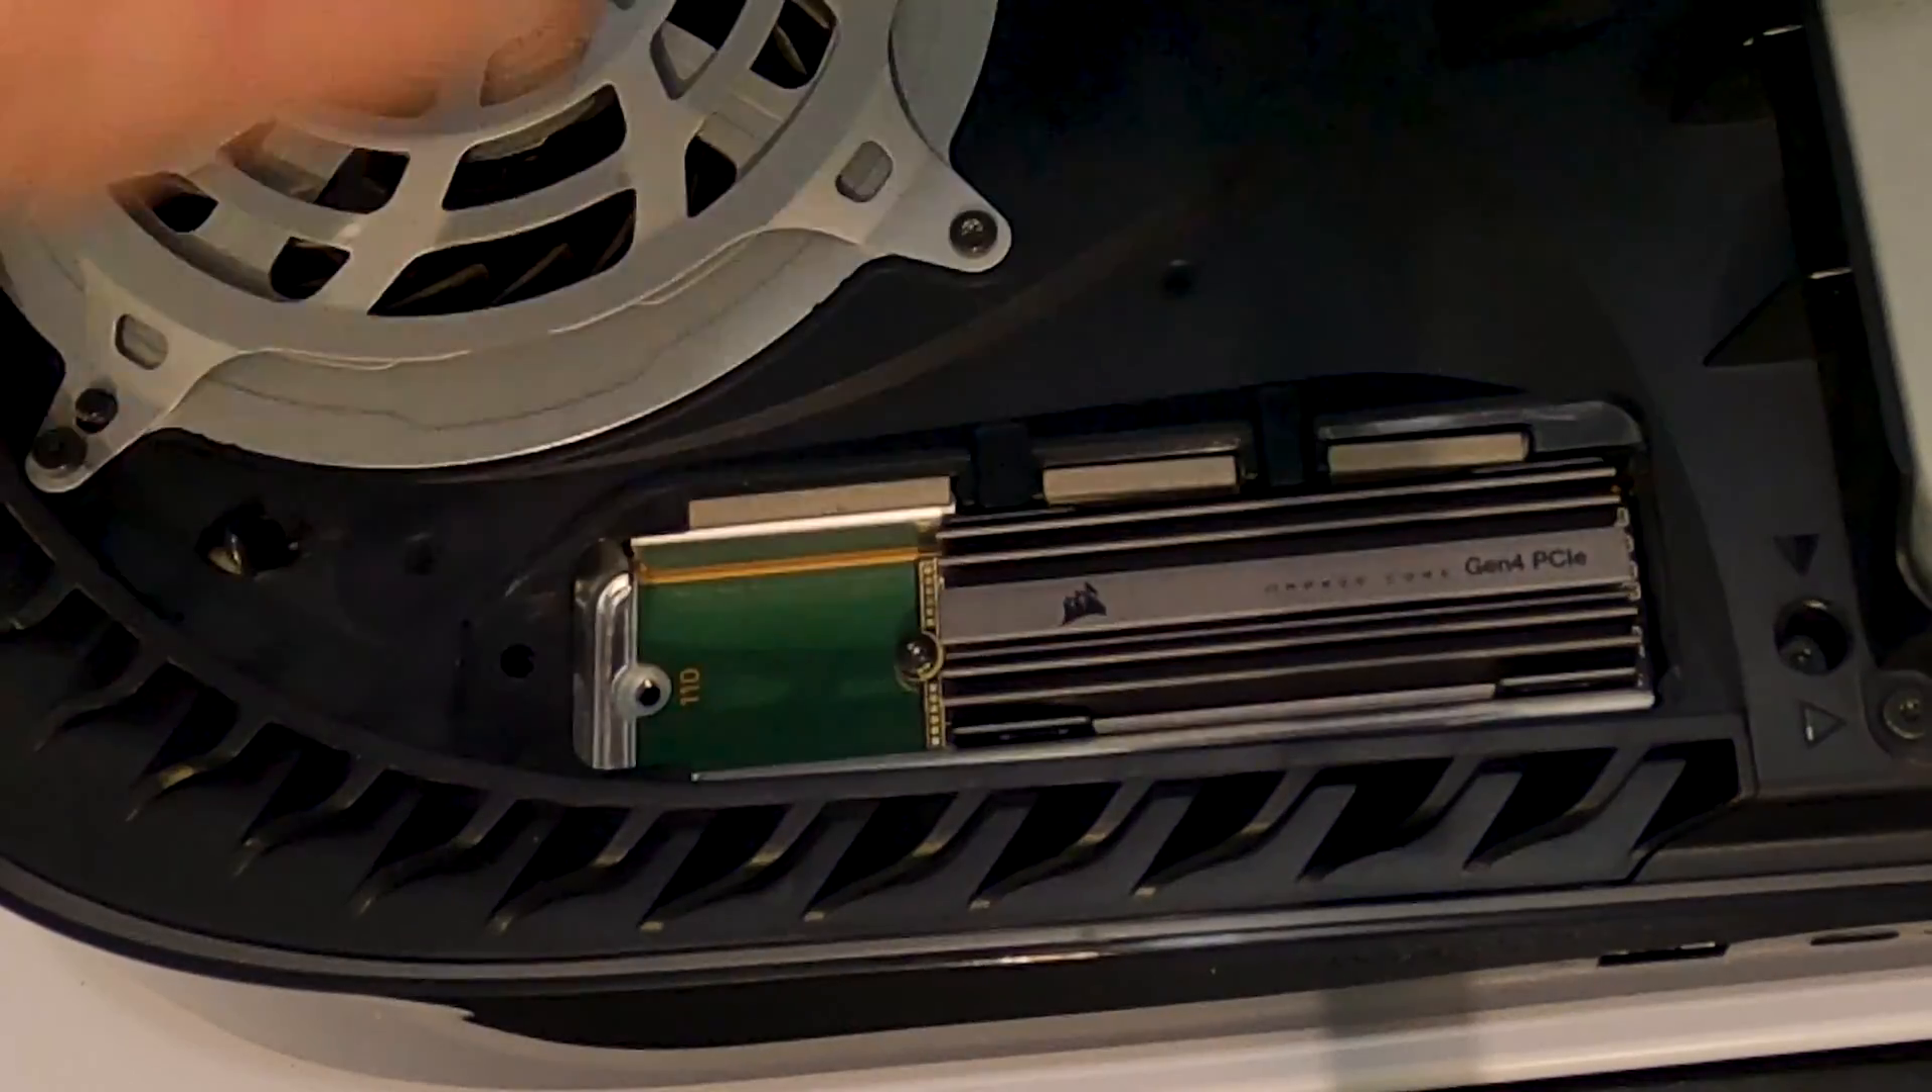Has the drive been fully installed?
Yes.